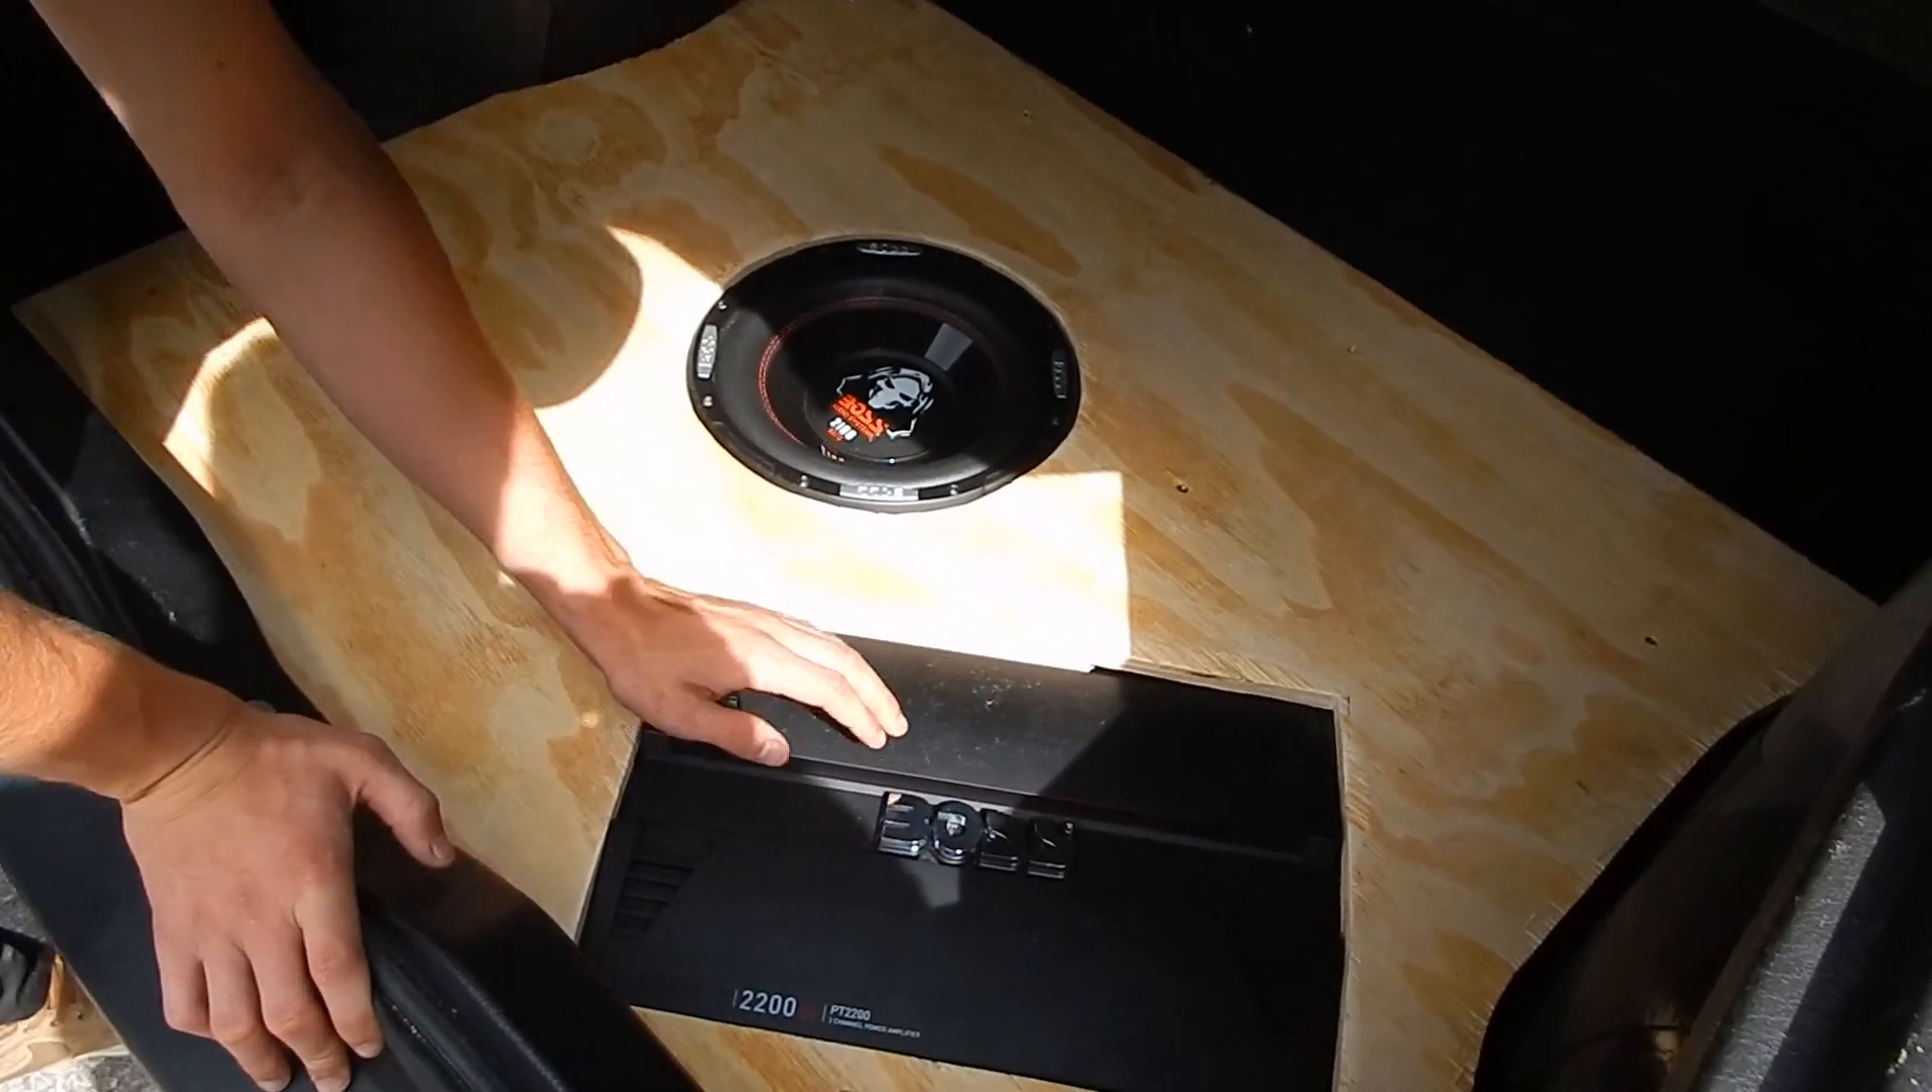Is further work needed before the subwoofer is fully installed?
No.